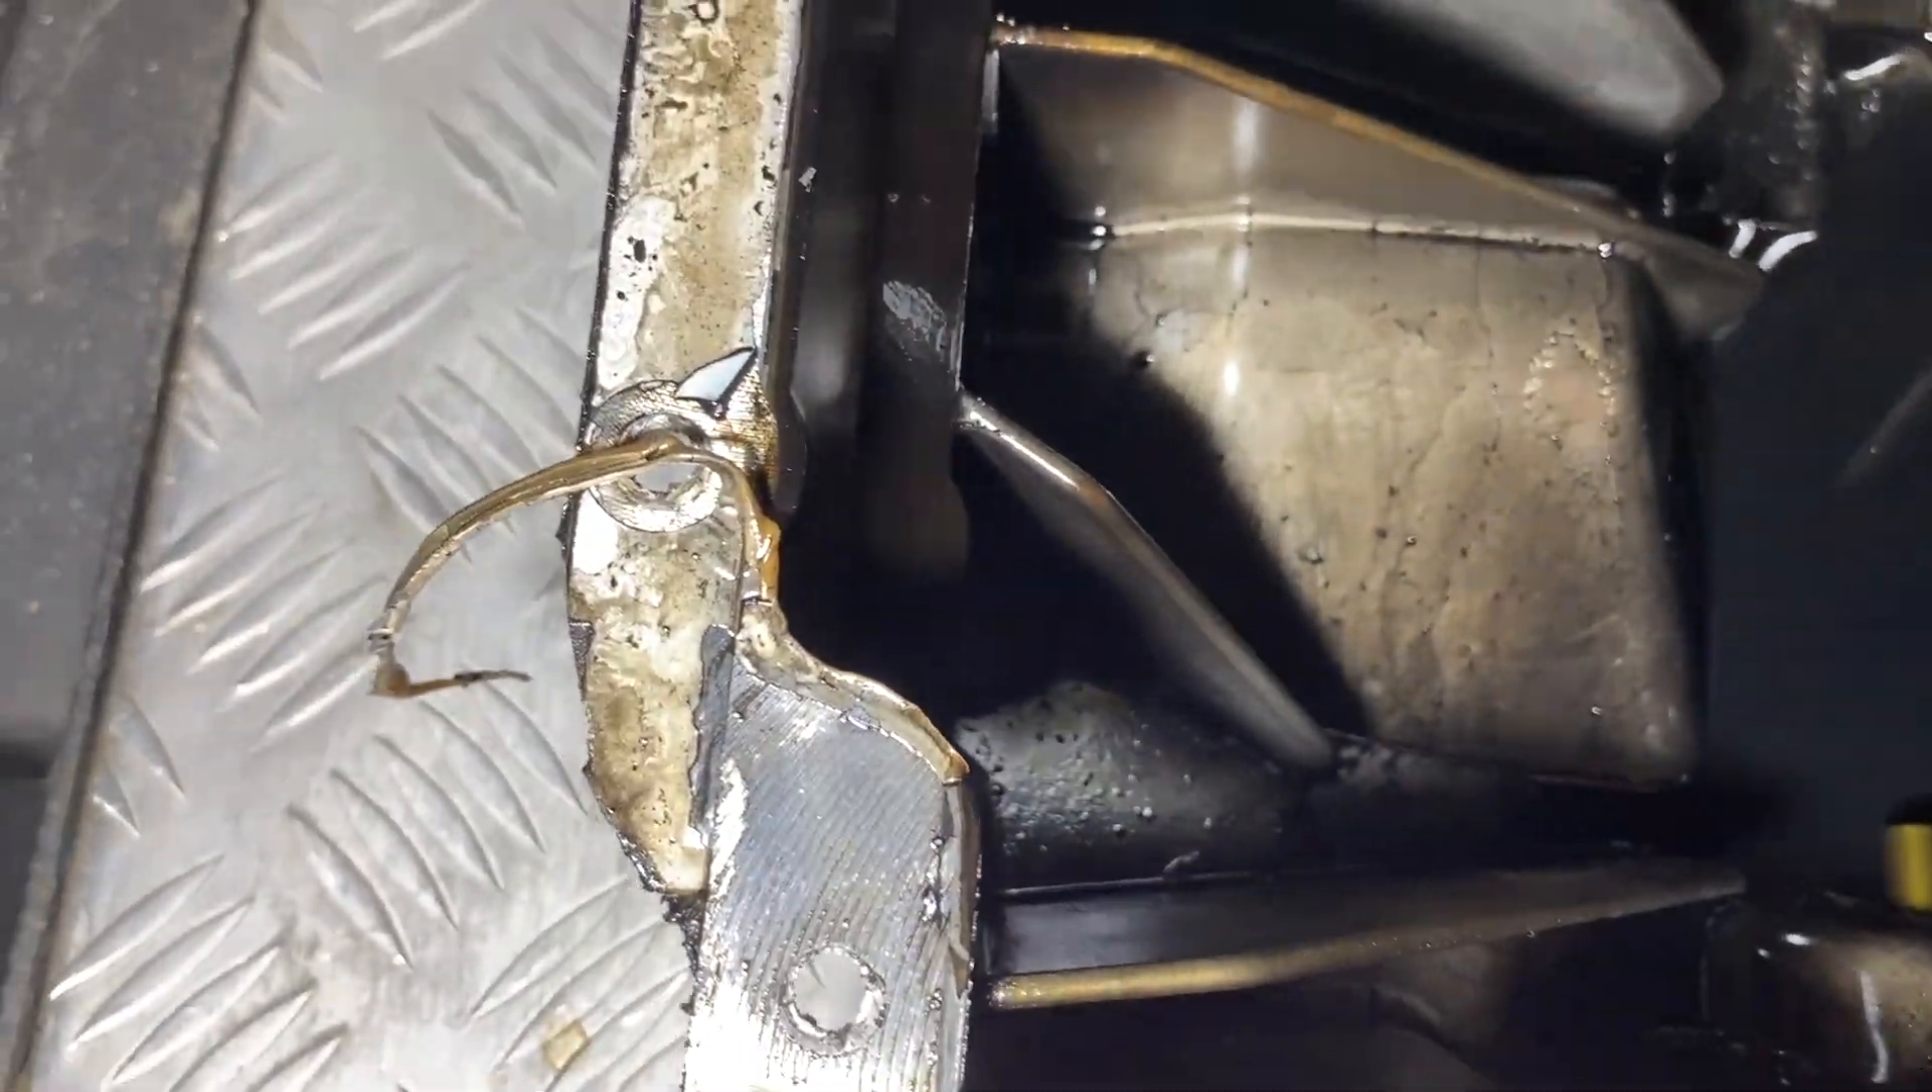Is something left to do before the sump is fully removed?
No.